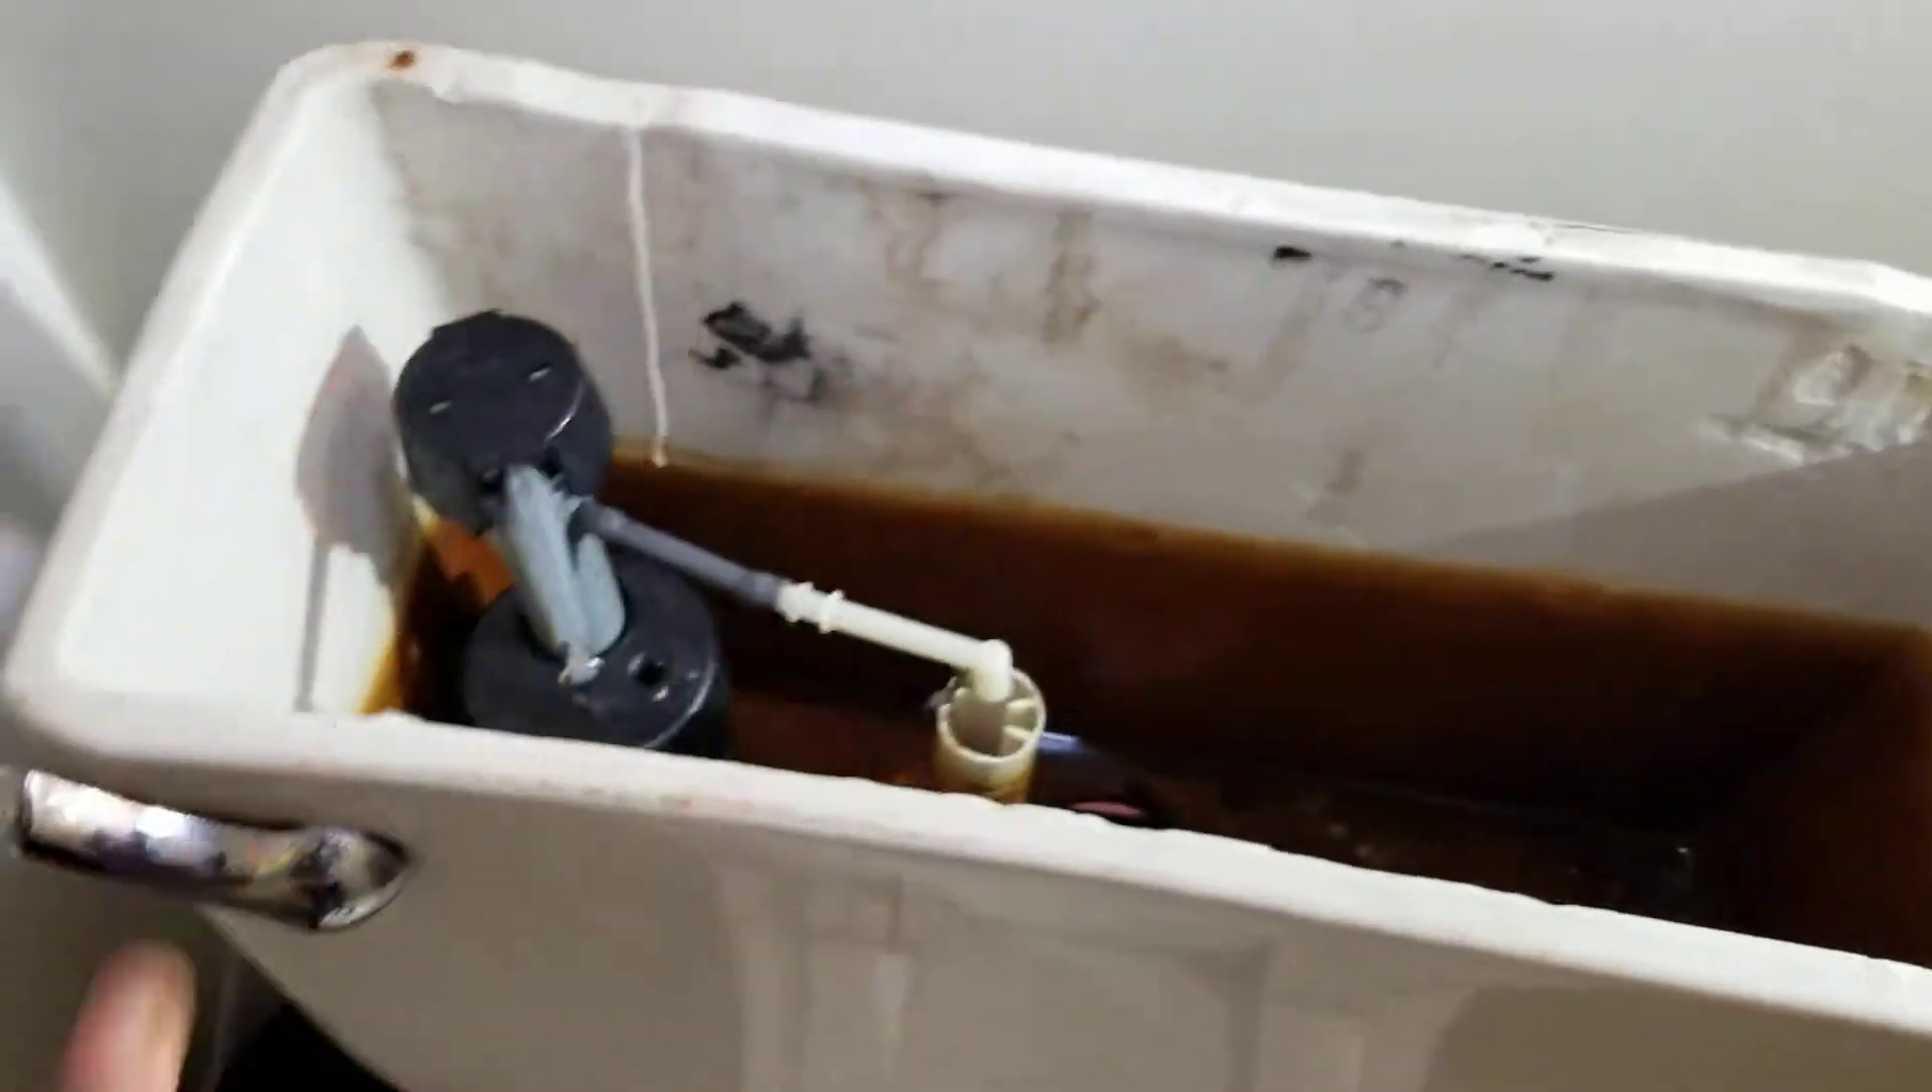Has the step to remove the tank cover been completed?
Yes.